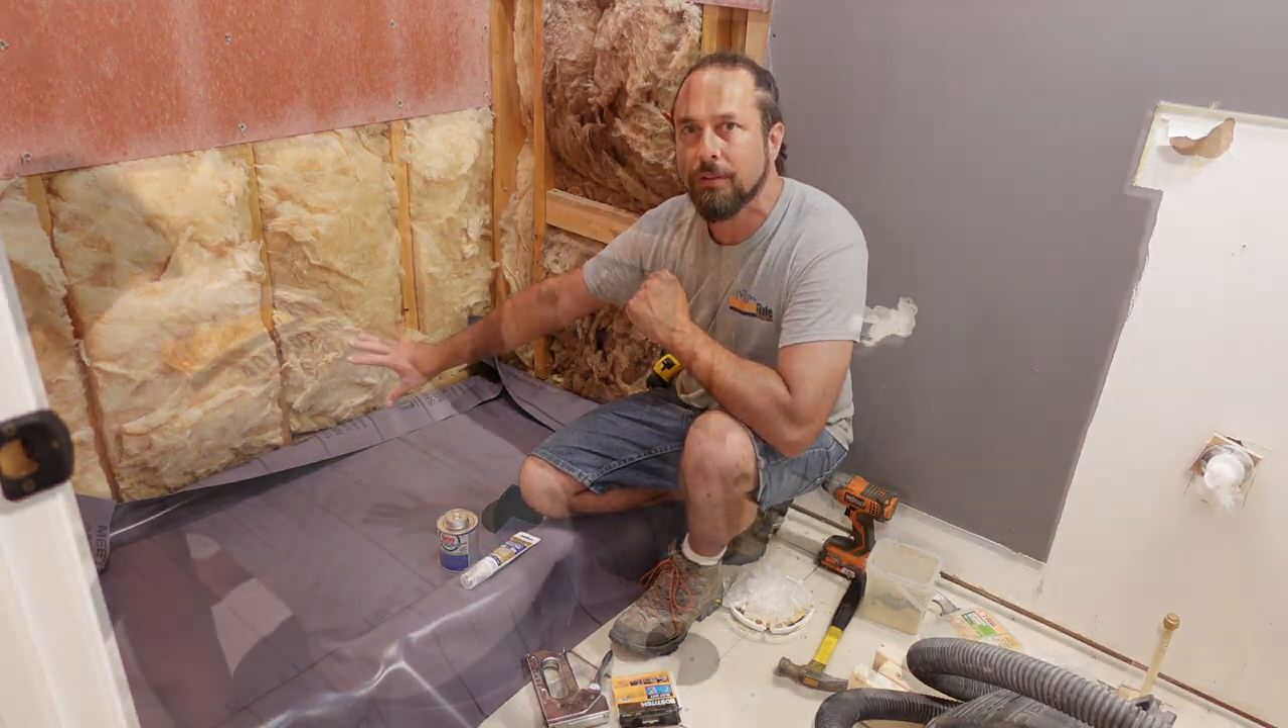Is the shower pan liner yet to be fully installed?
Yes.